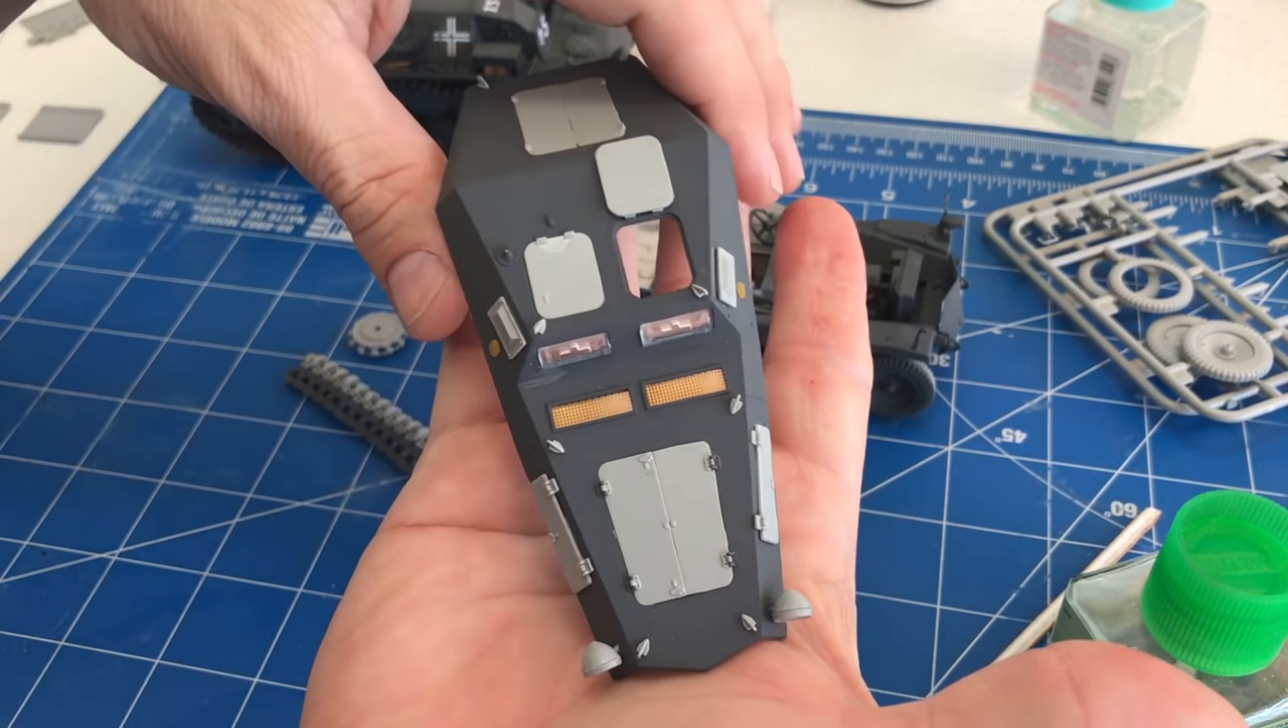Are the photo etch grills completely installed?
Yes.